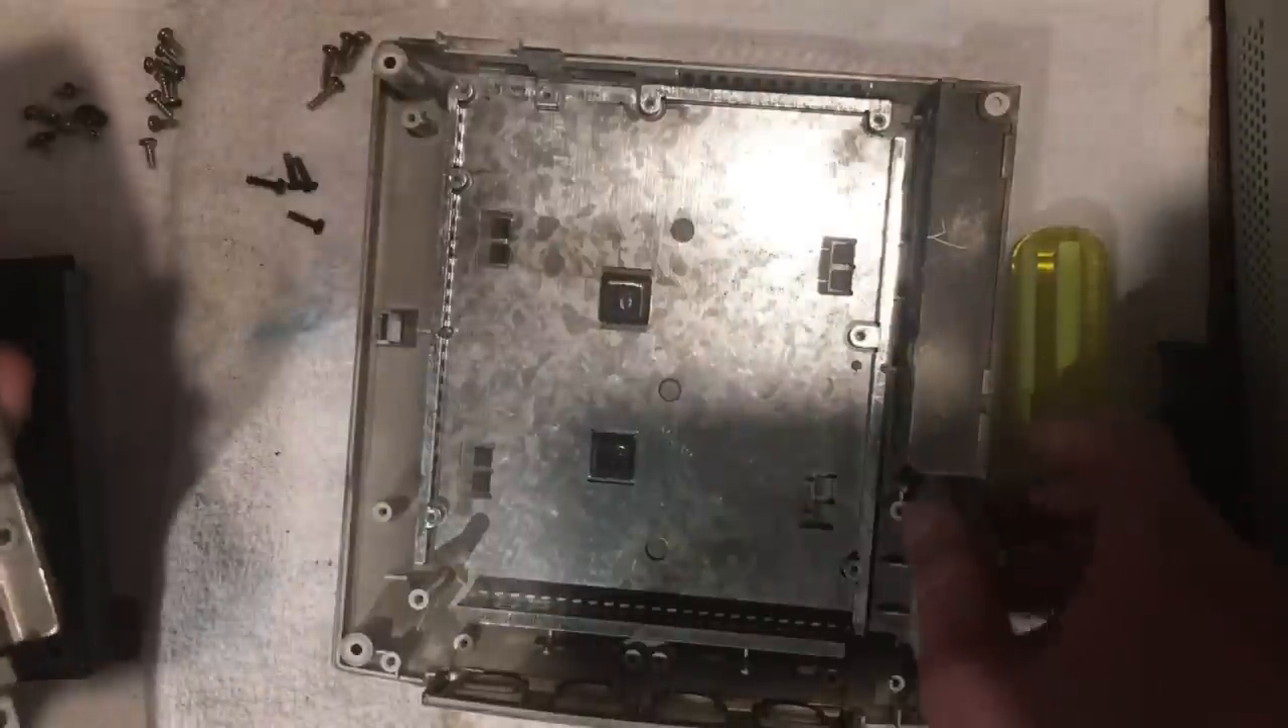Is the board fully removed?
Yes.